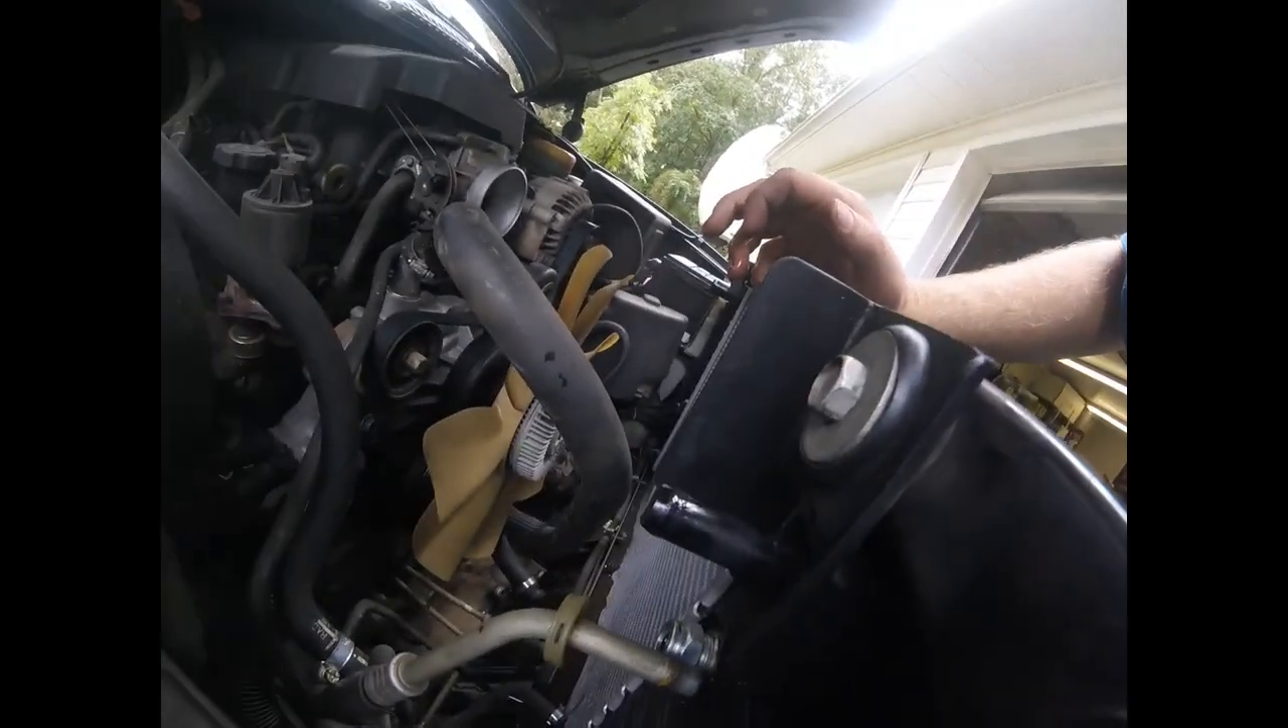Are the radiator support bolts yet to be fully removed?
Yes.